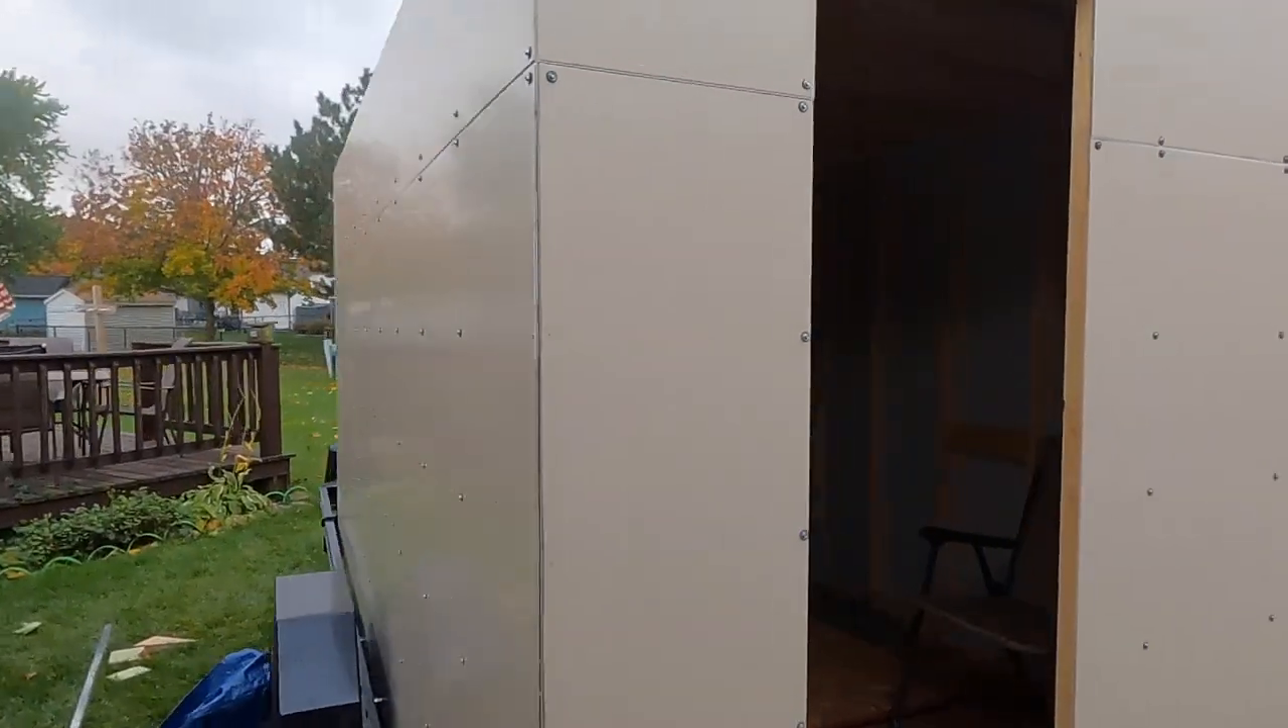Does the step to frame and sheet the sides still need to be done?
No.